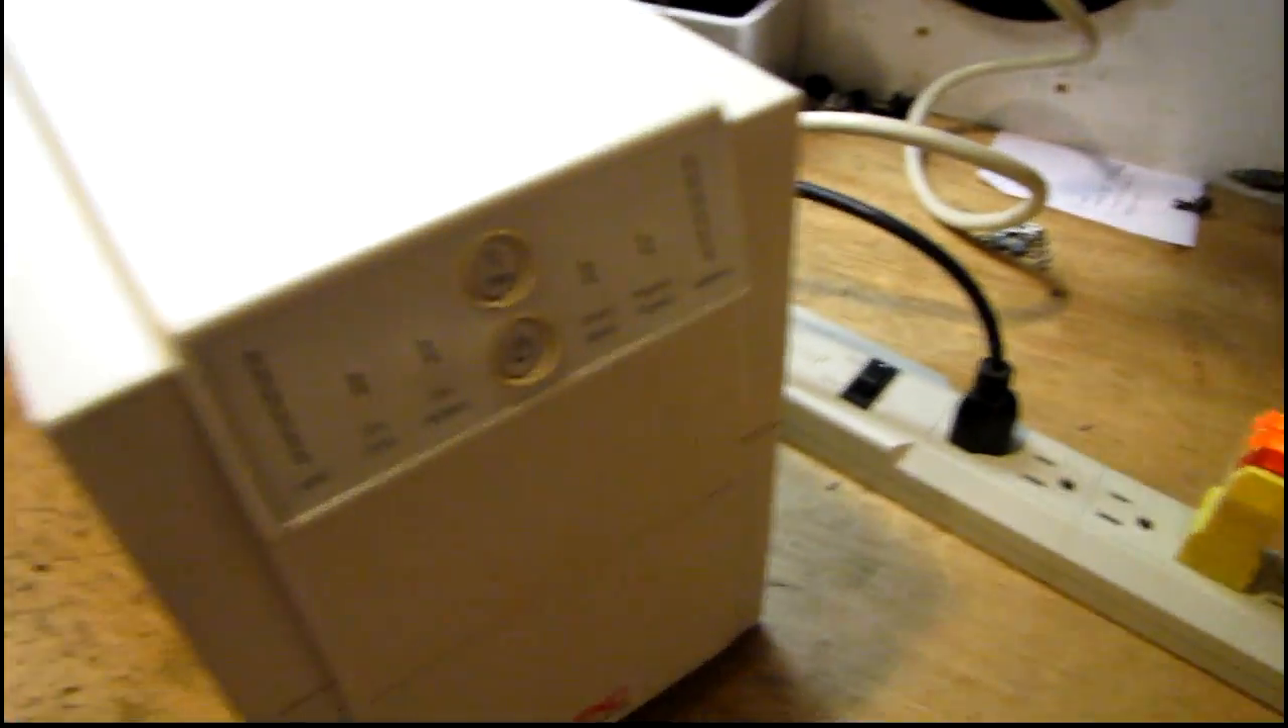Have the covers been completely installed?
Yes.